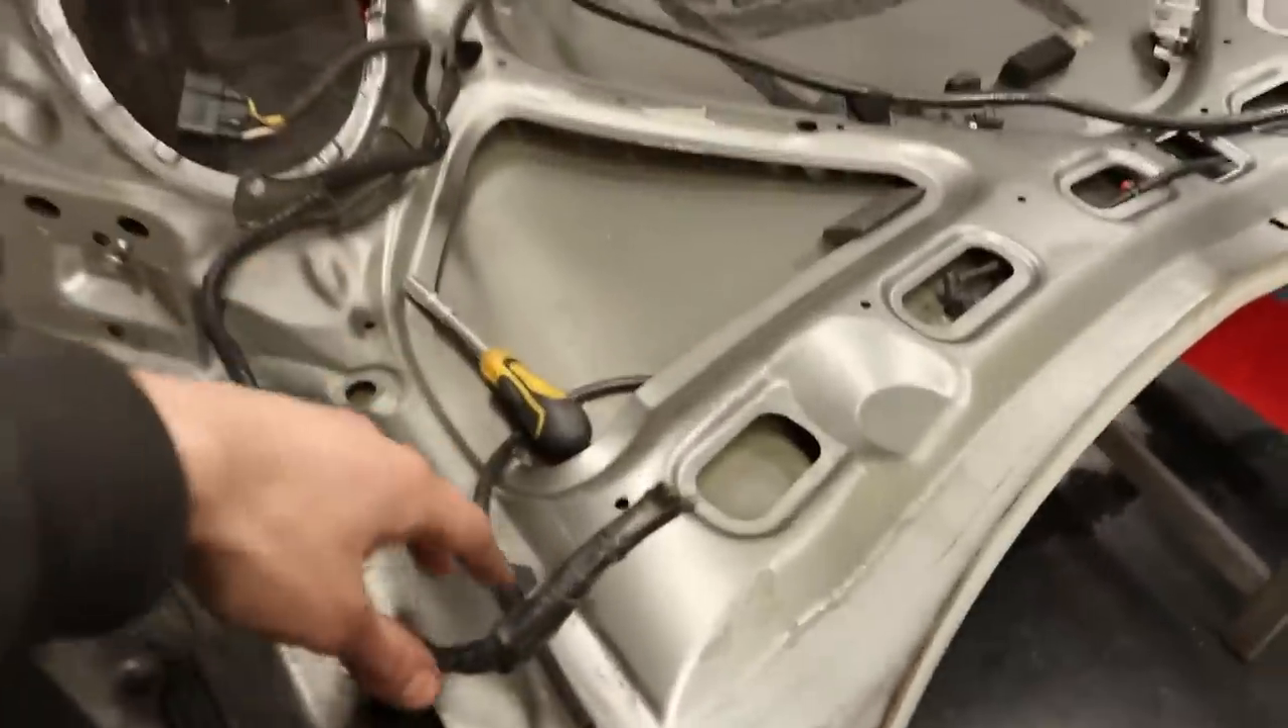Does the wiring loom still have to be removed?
Yes.